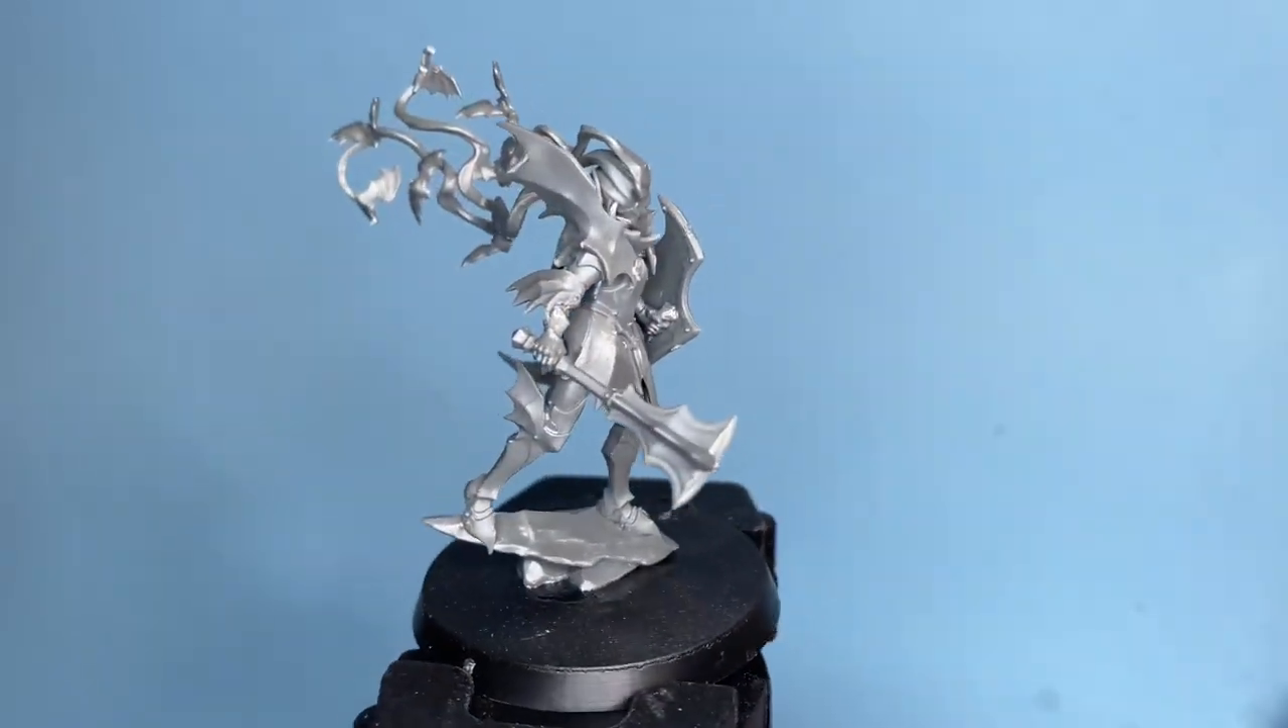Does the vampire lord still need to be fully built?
No.